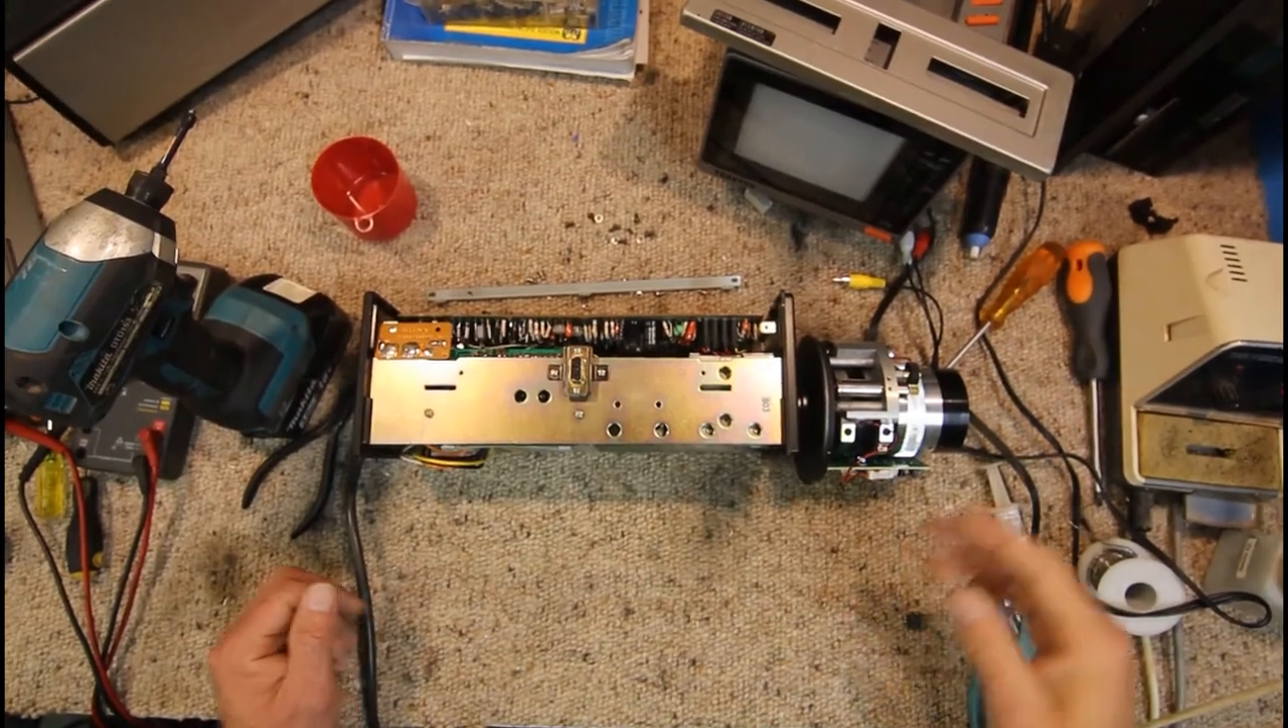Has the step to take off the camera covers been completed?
Yes.